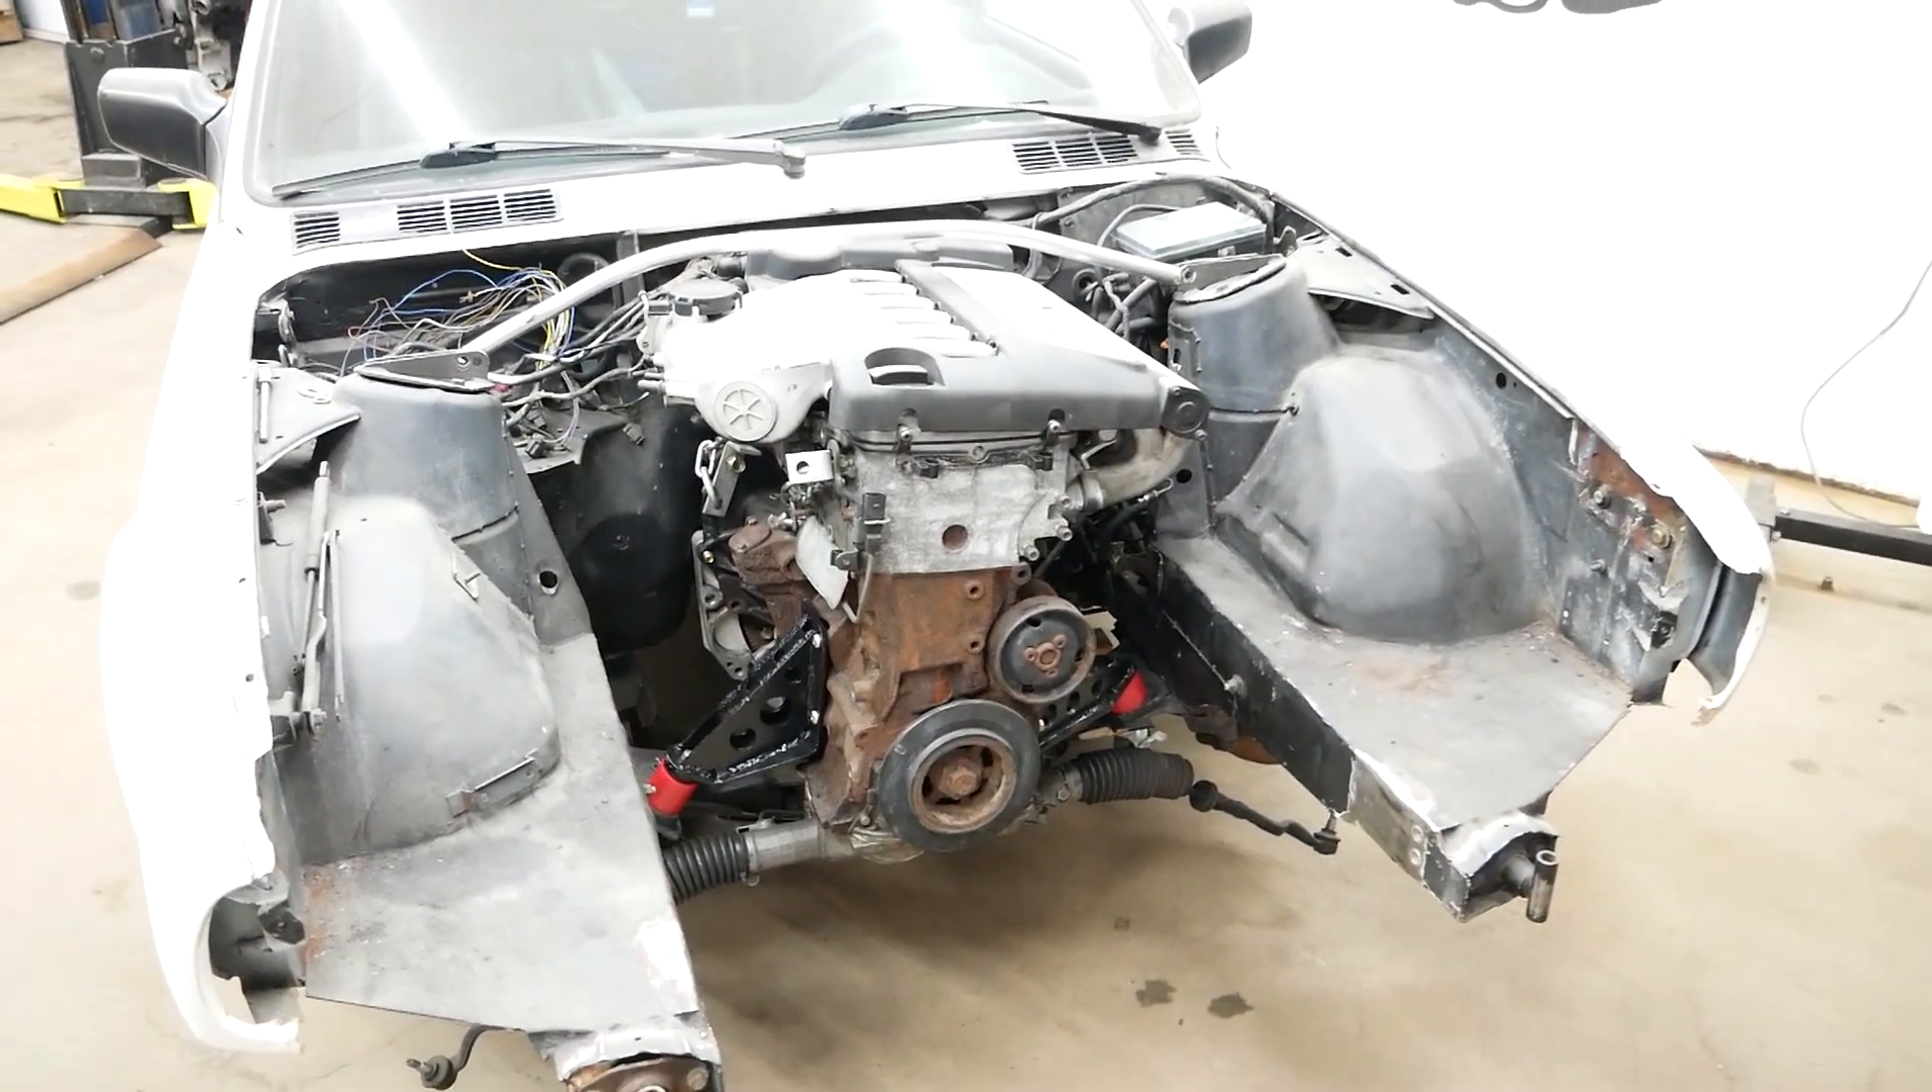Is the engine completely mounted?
Yes.